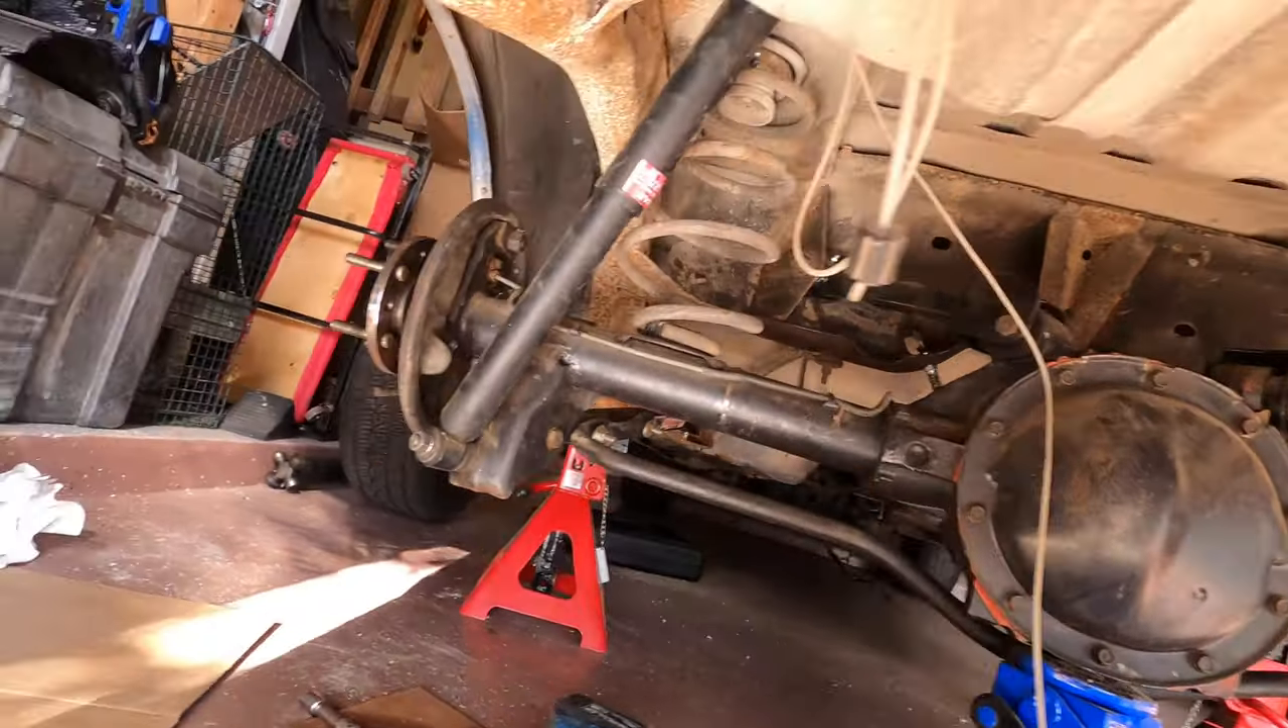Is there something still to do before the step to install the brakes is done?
Yes.